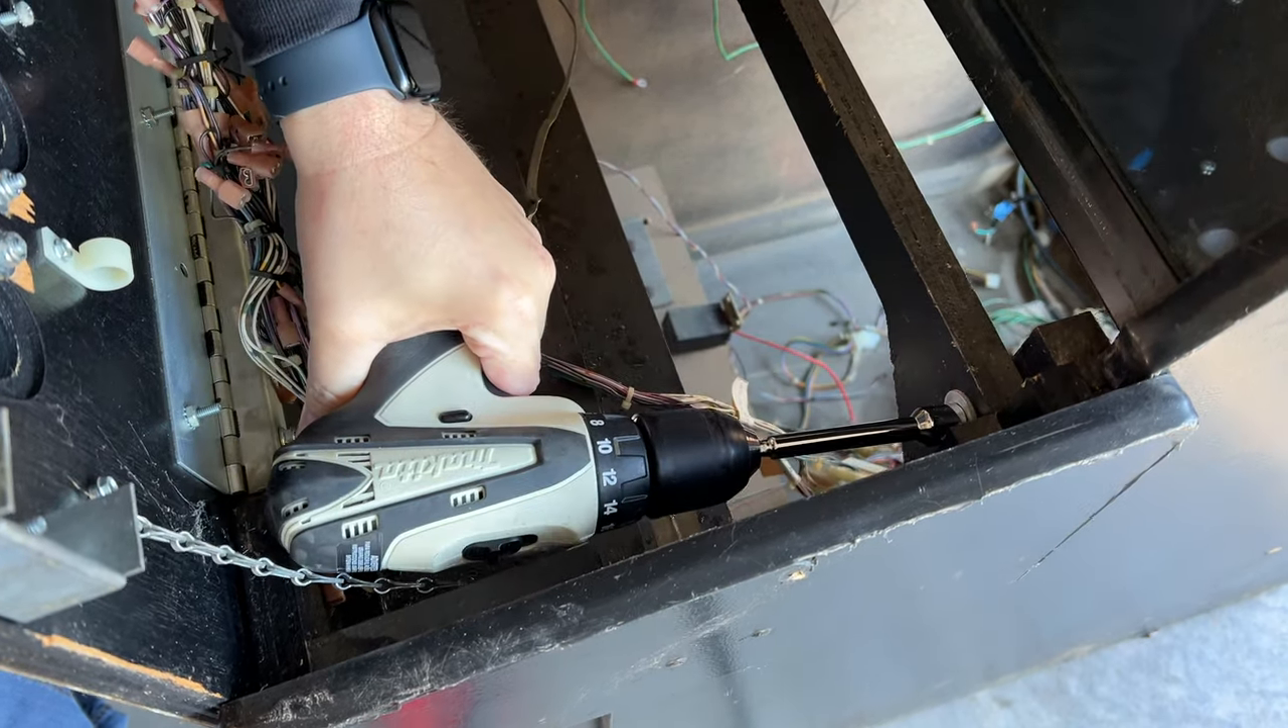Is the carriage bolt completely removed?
No.